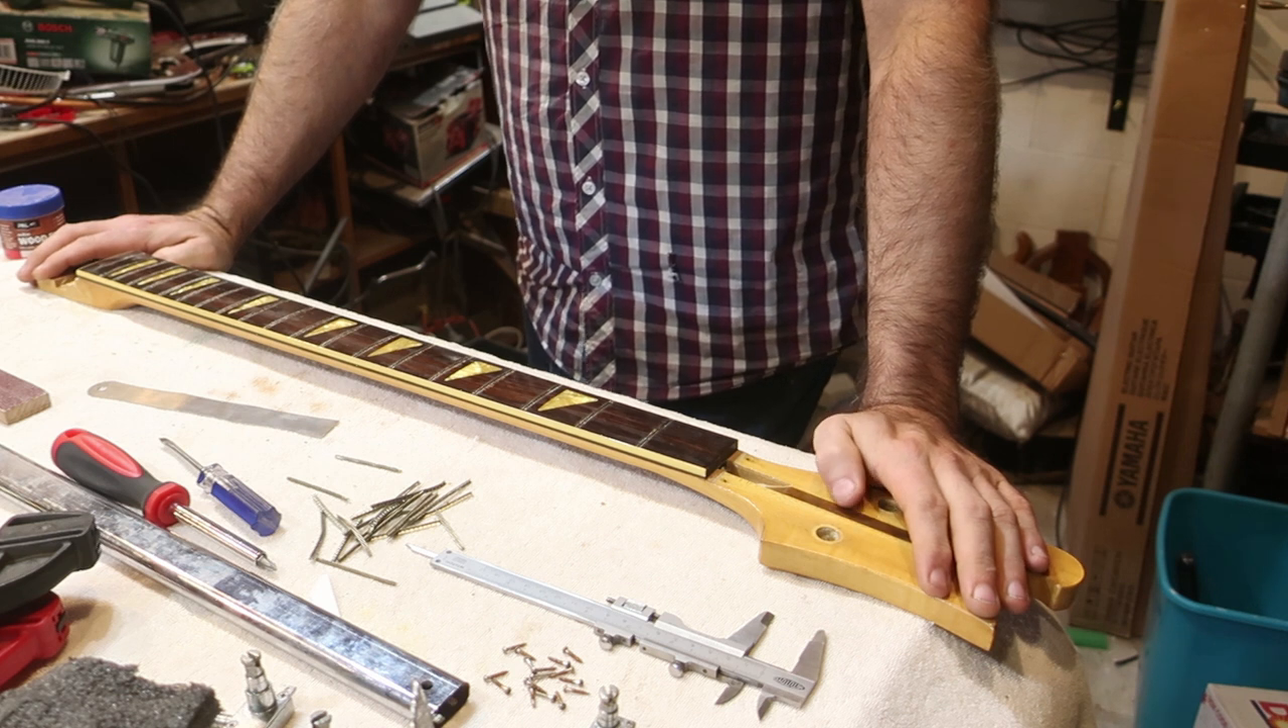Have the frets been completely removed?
Yes.